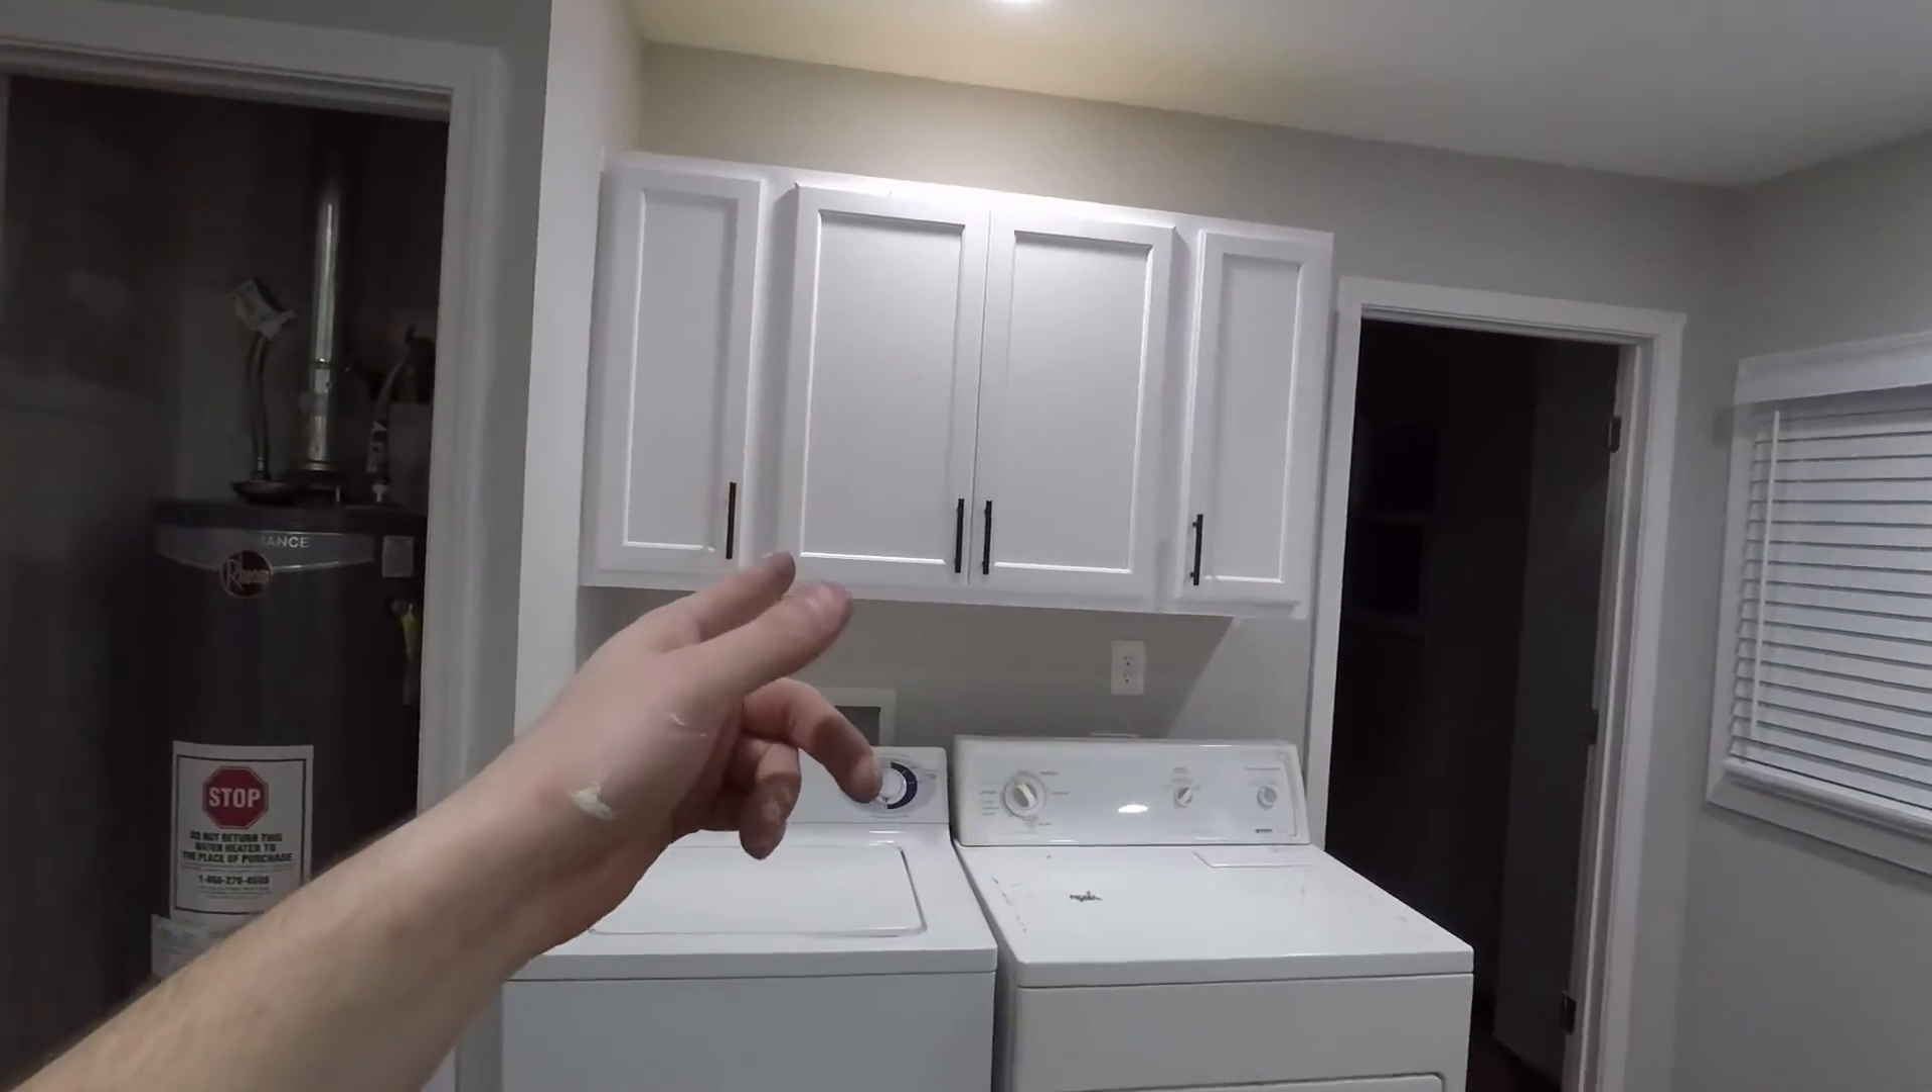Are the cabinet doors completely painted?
Yes.